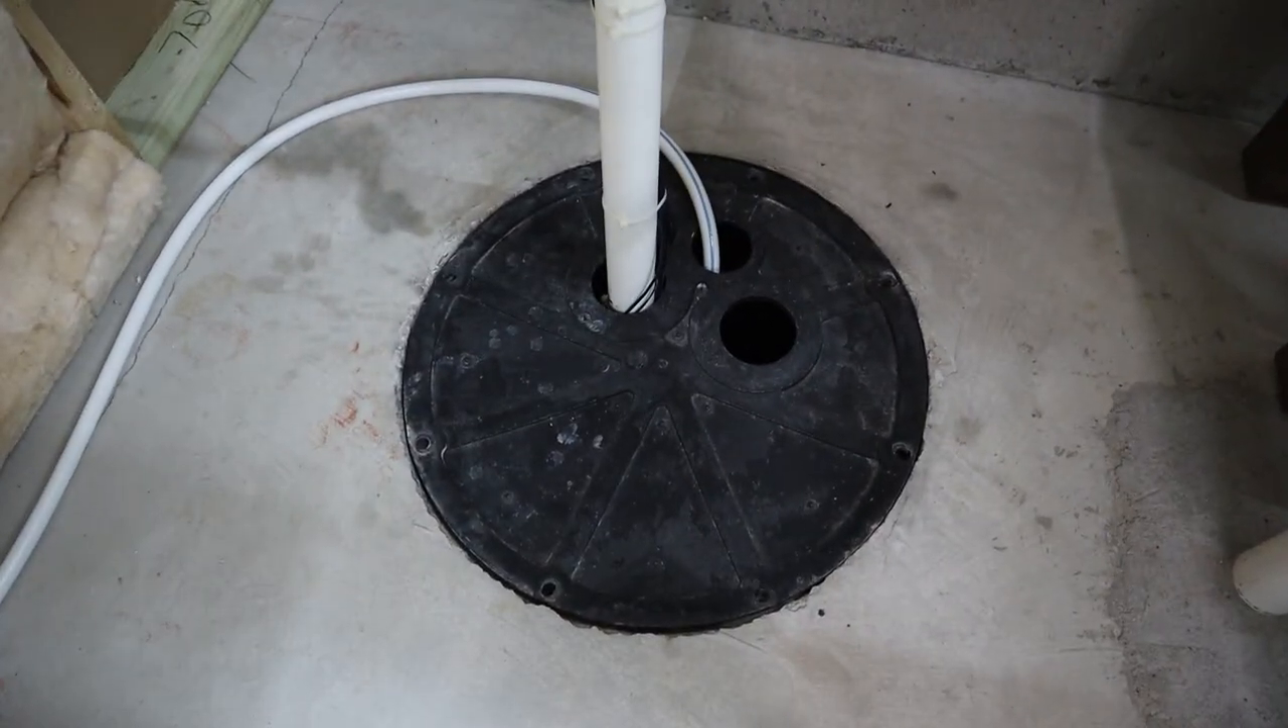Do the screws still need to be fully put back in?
Yes.